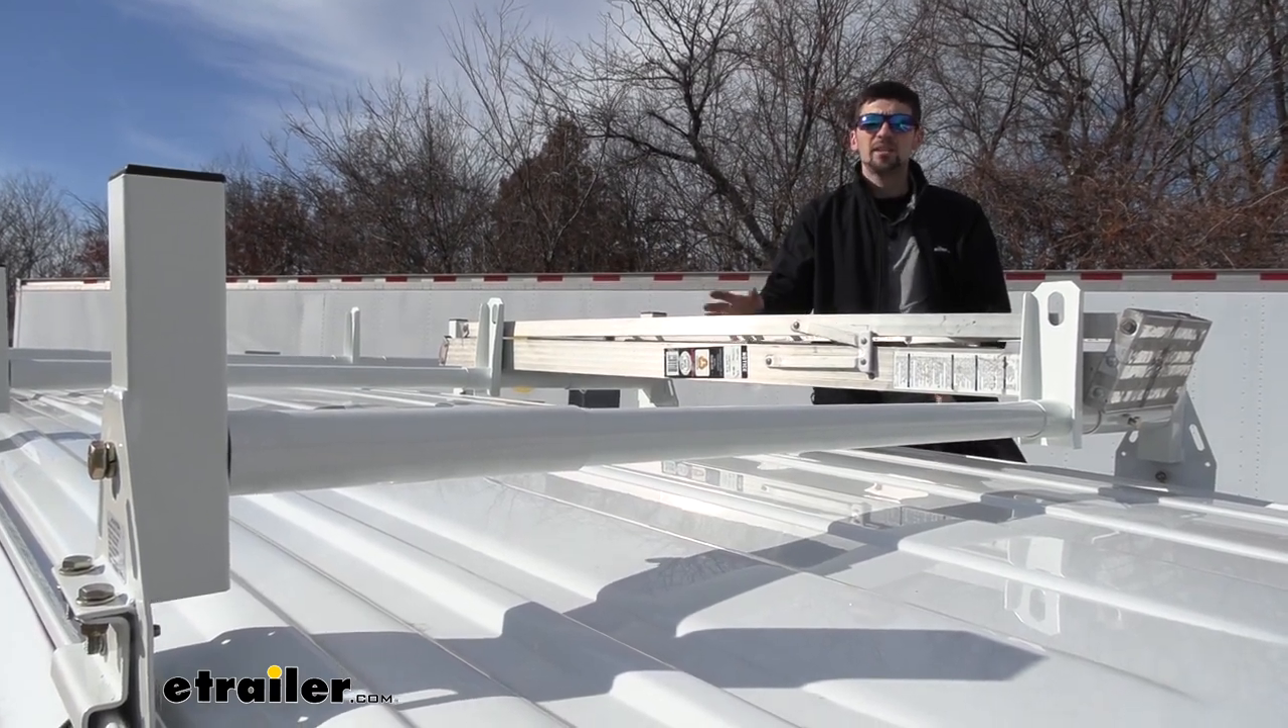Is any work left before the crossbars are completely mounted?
No.